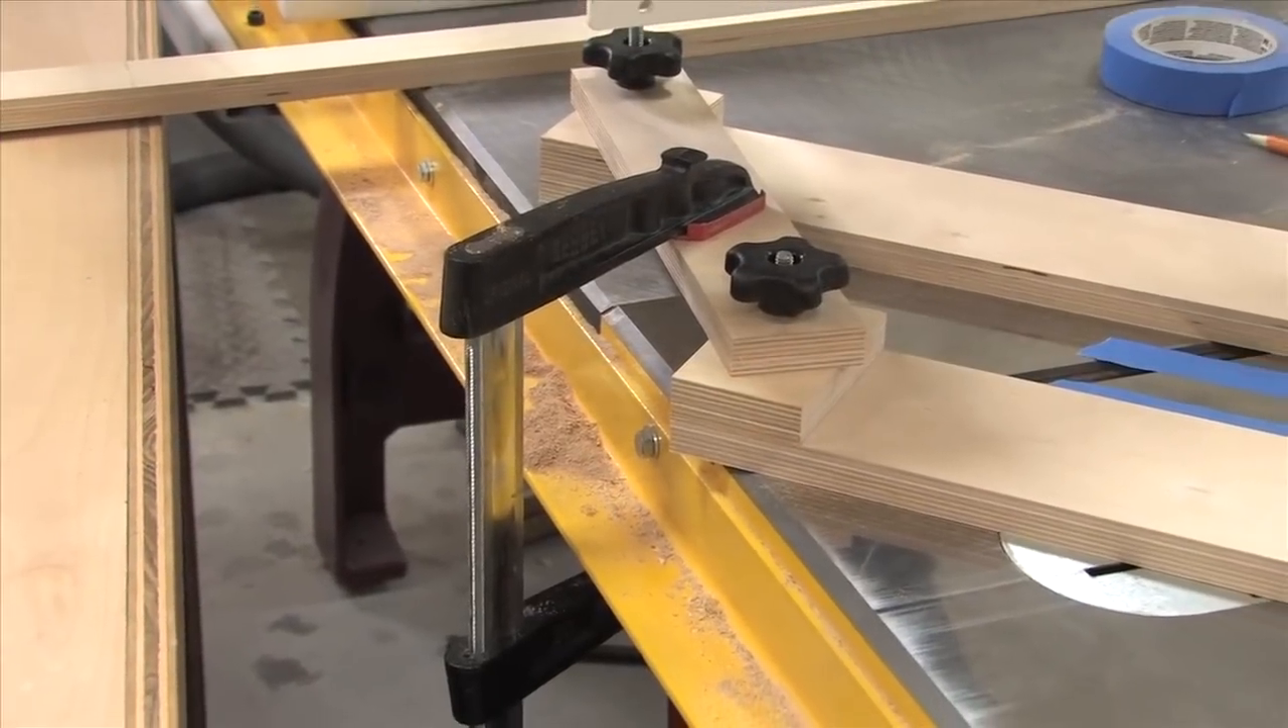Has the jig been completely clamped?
Yes.